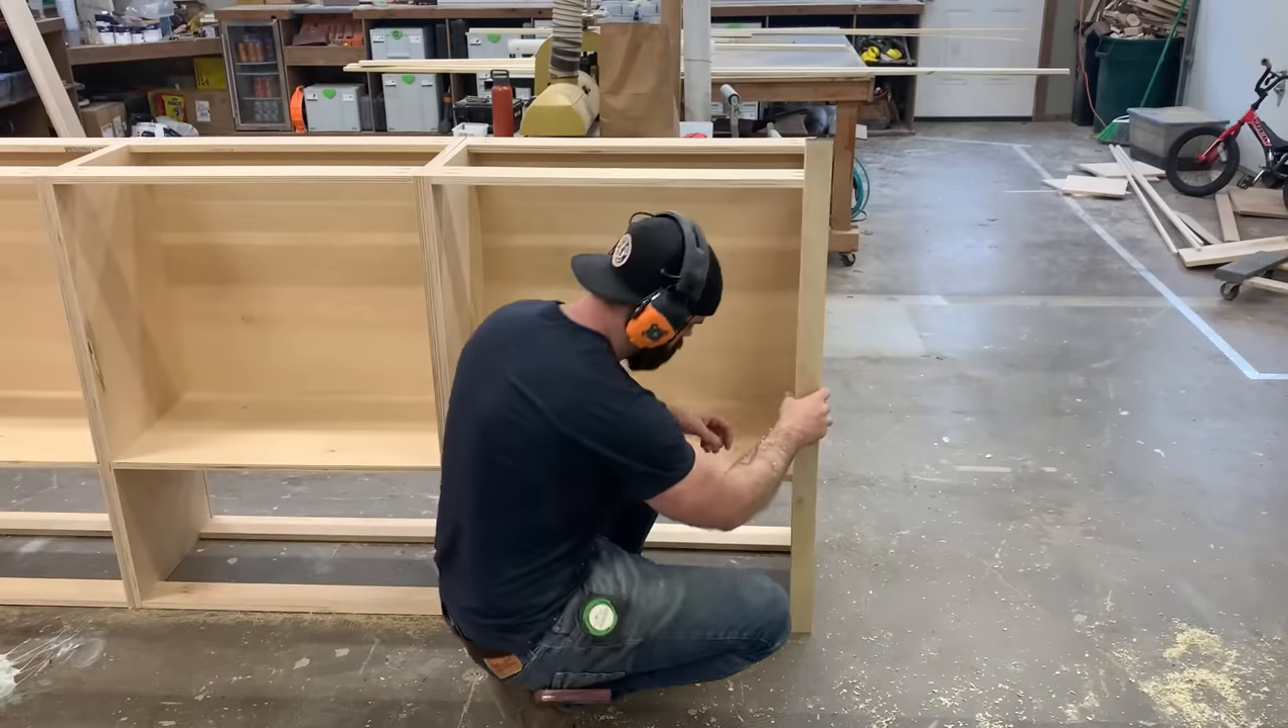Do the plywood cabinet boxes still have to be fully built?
No.